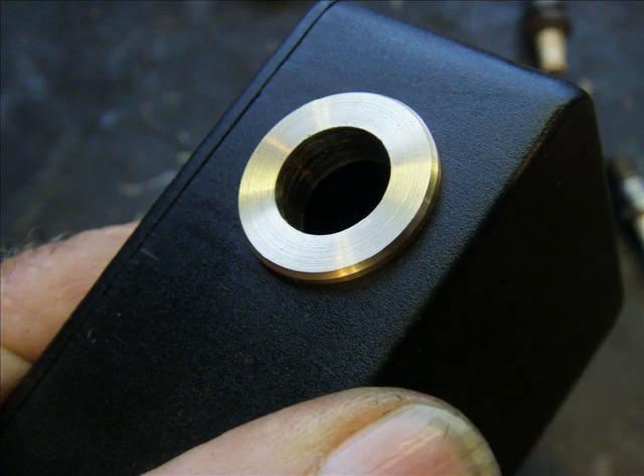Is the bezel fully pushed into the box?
Yes.